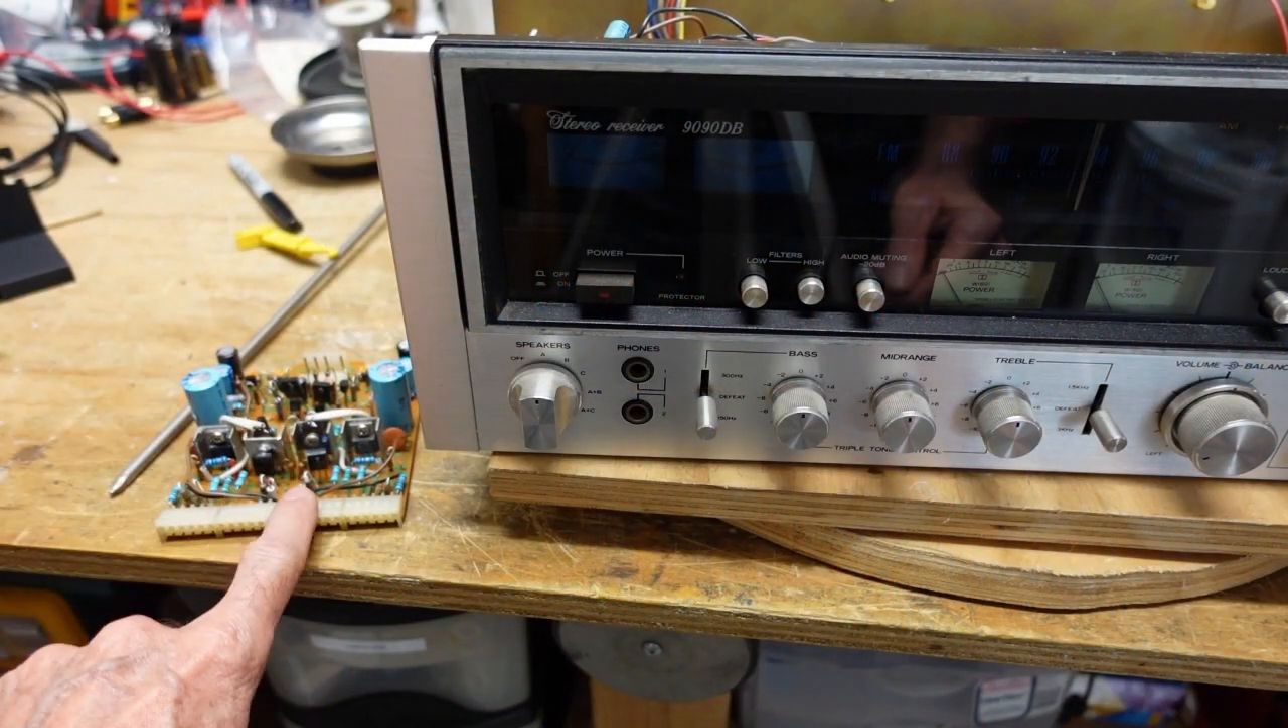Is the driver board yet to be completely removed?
No.